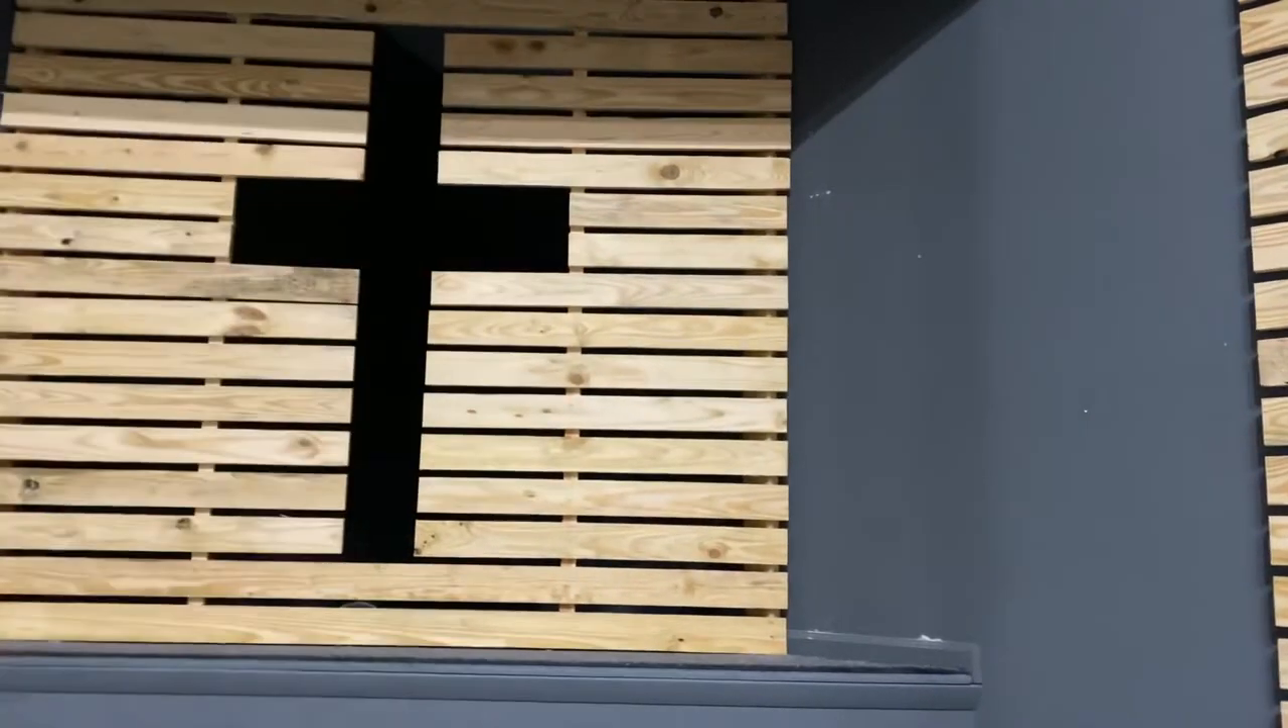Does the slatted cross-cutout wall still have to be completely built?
No.